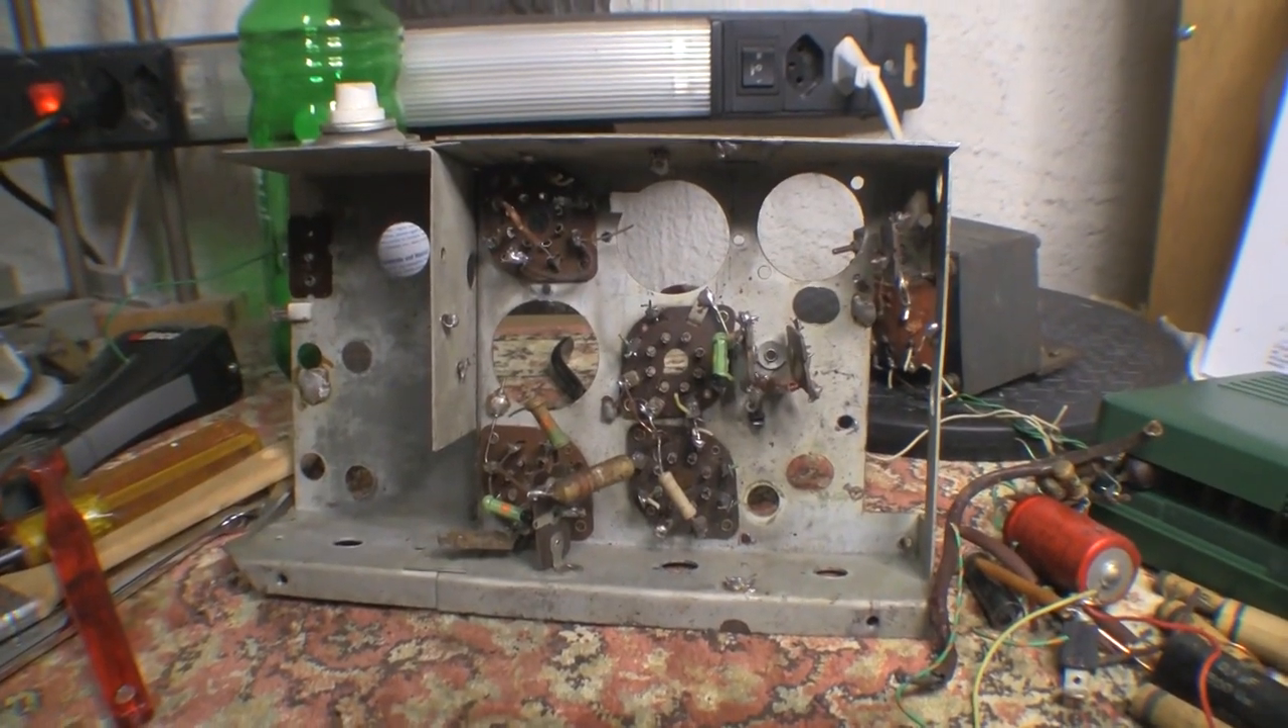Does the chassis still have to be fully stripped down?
Yes.